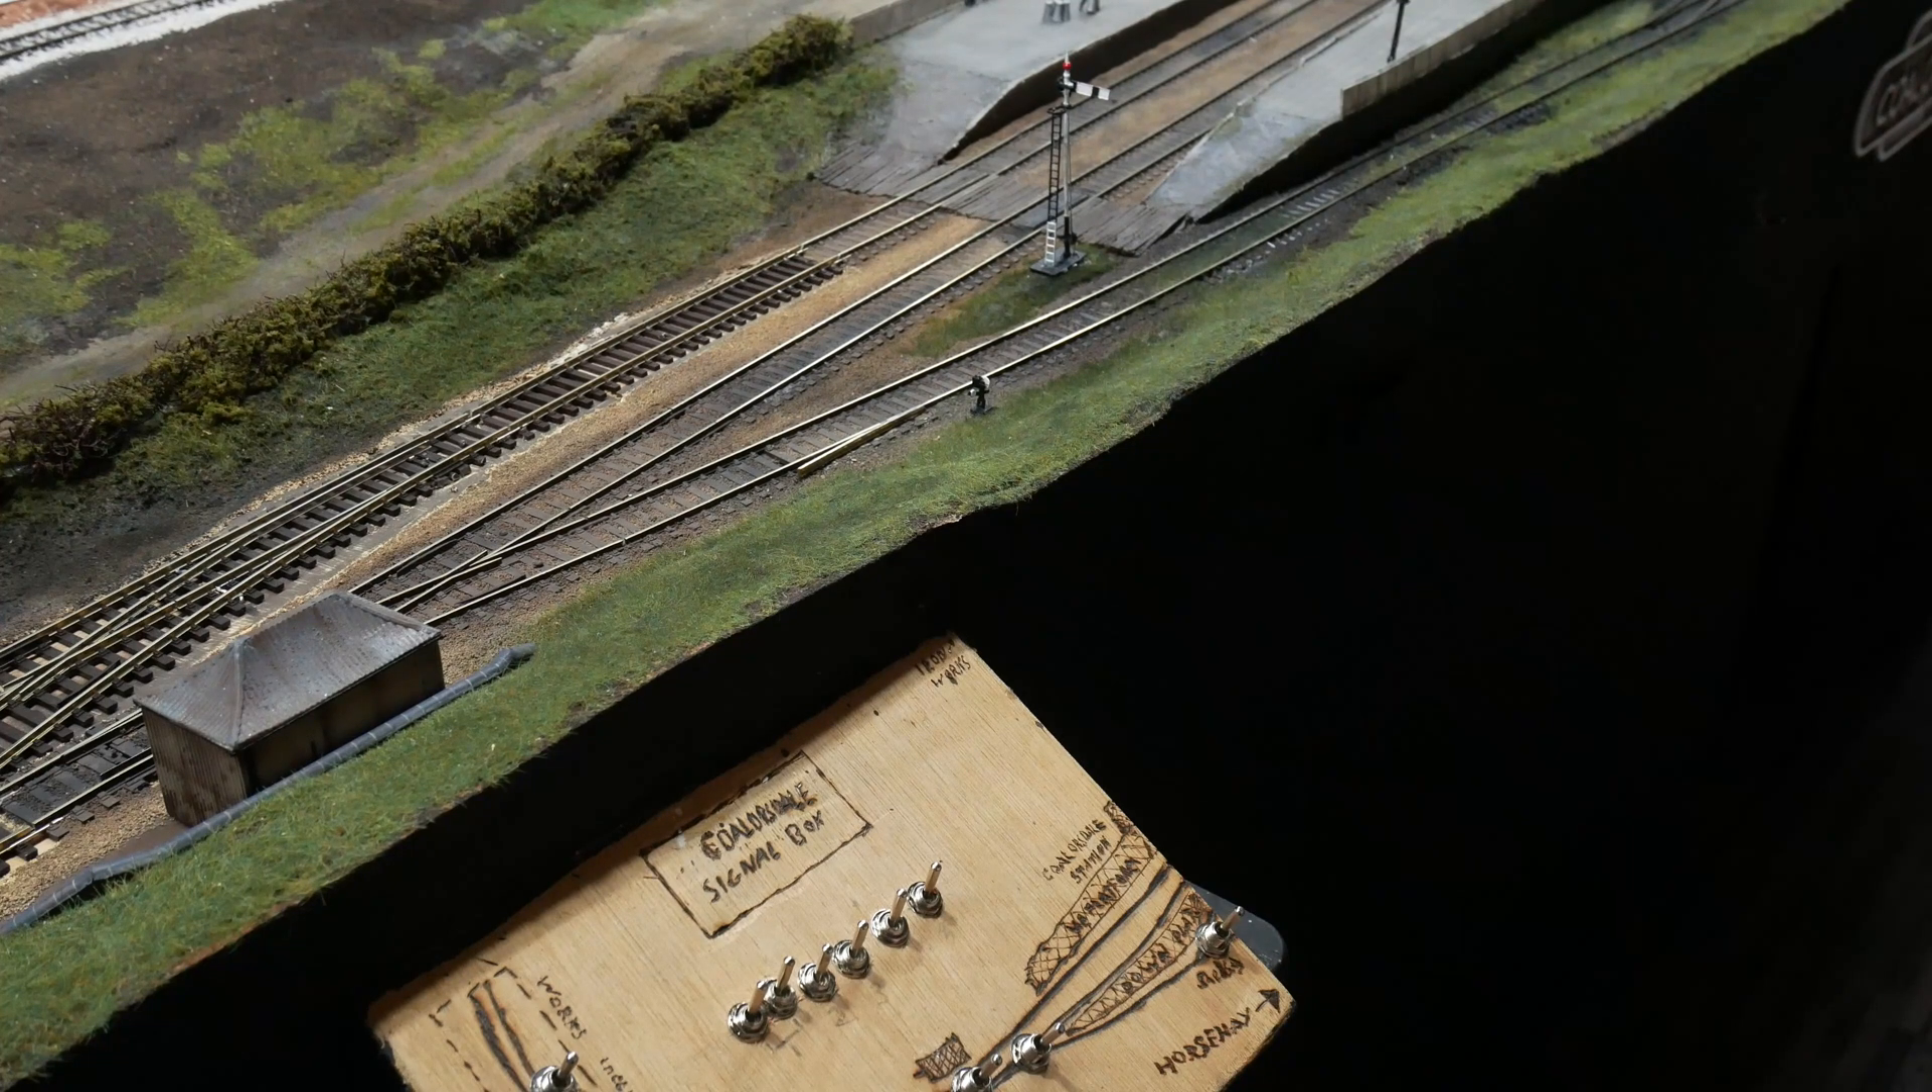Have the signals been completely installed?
Yes.